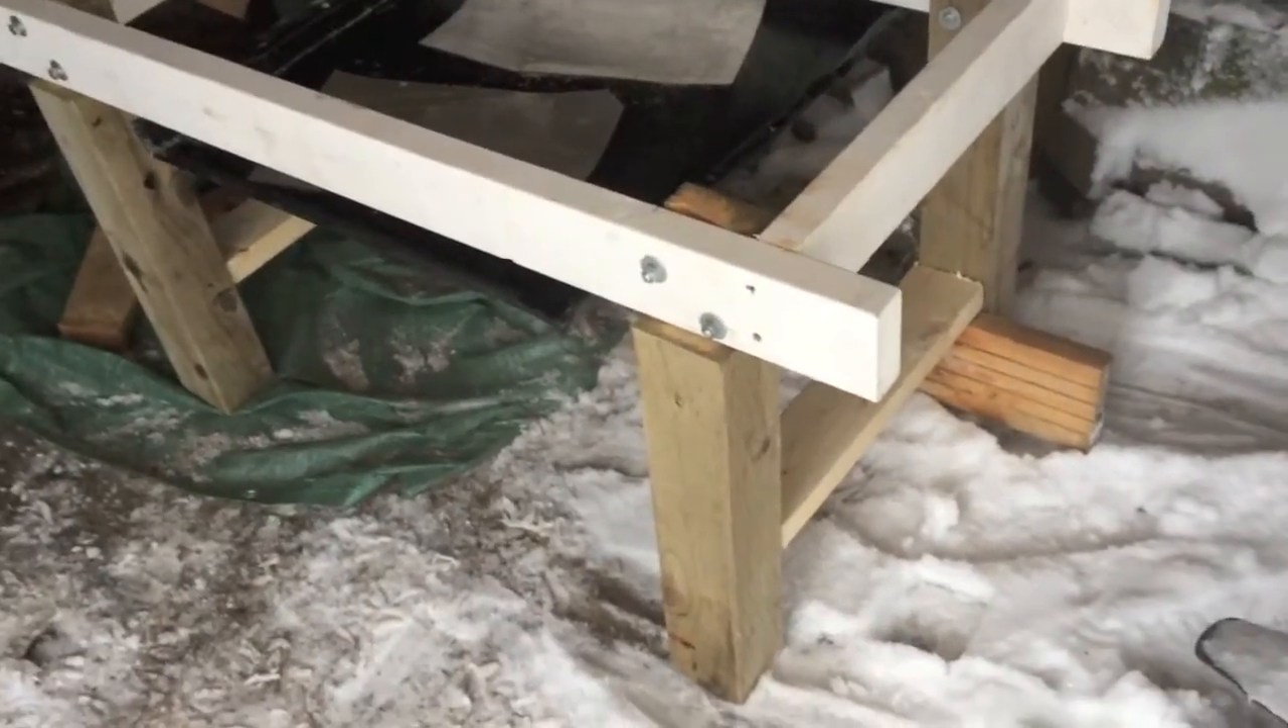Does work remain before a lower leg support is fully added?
No.